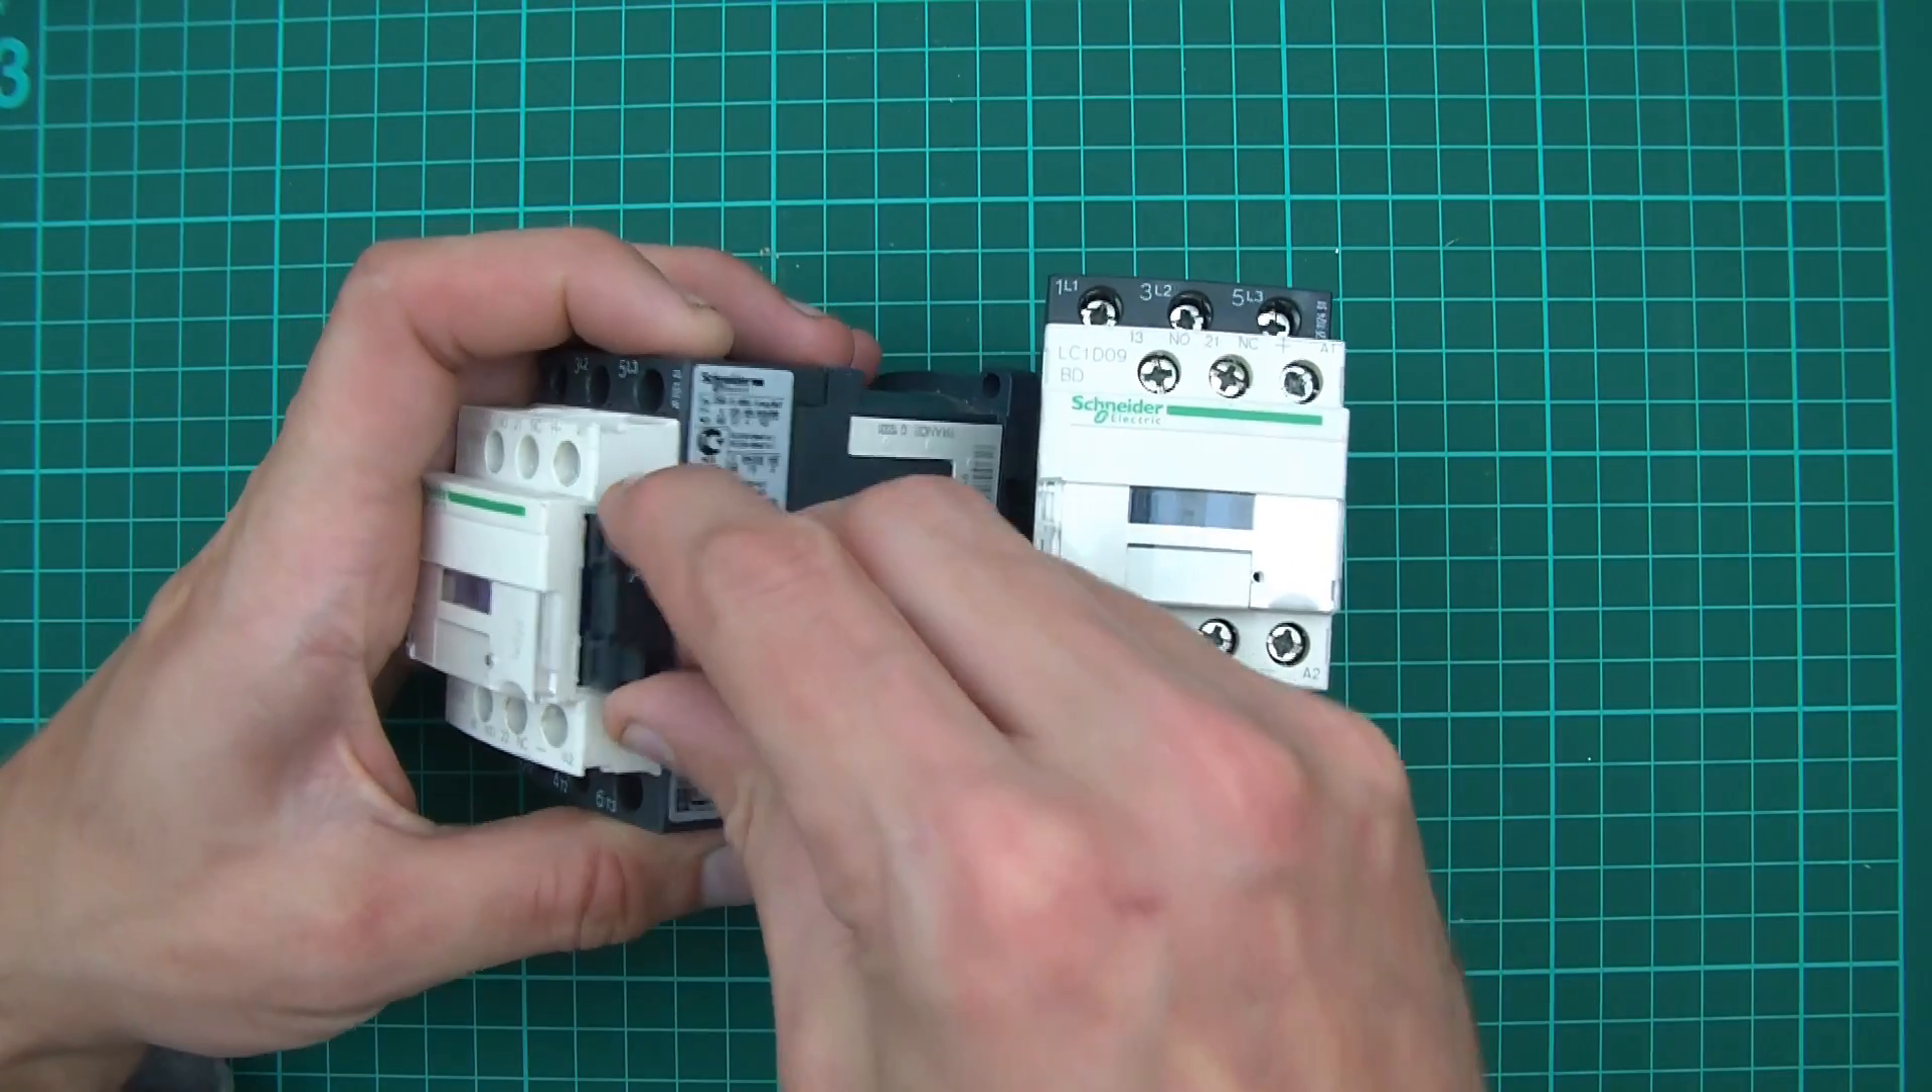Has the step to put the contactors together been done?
No.